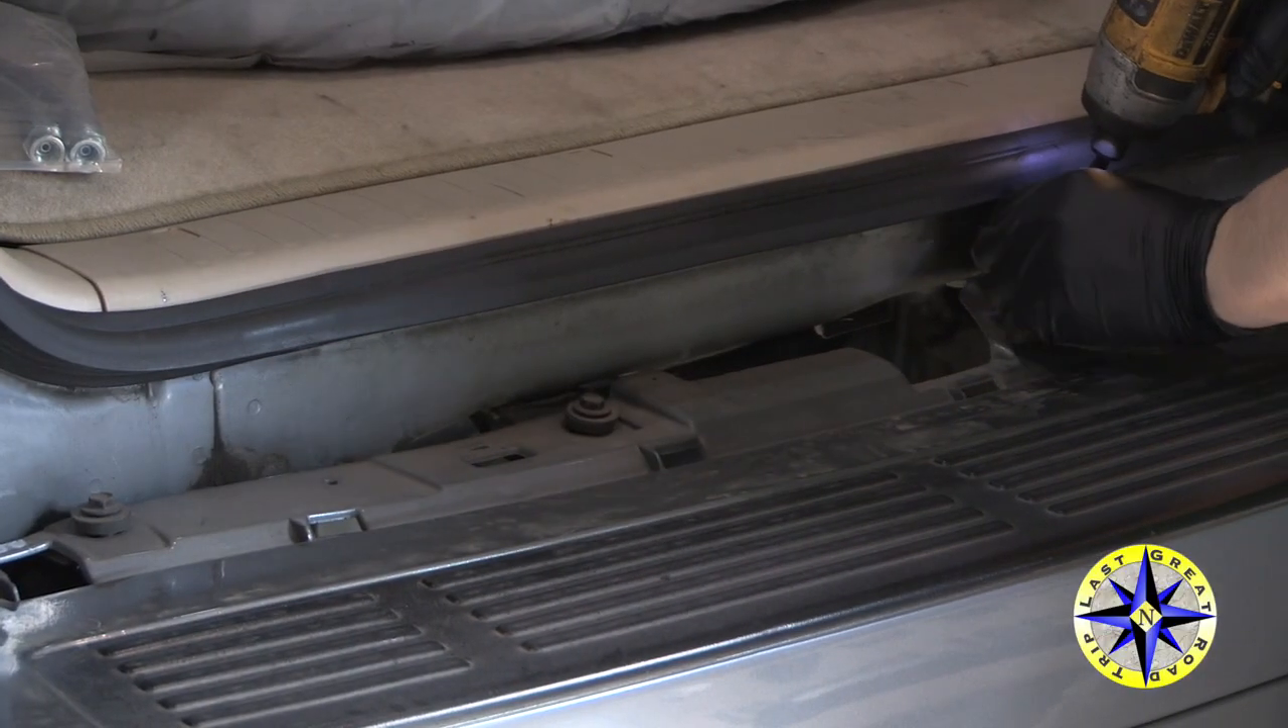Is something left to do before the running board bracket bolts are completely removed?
Yes.